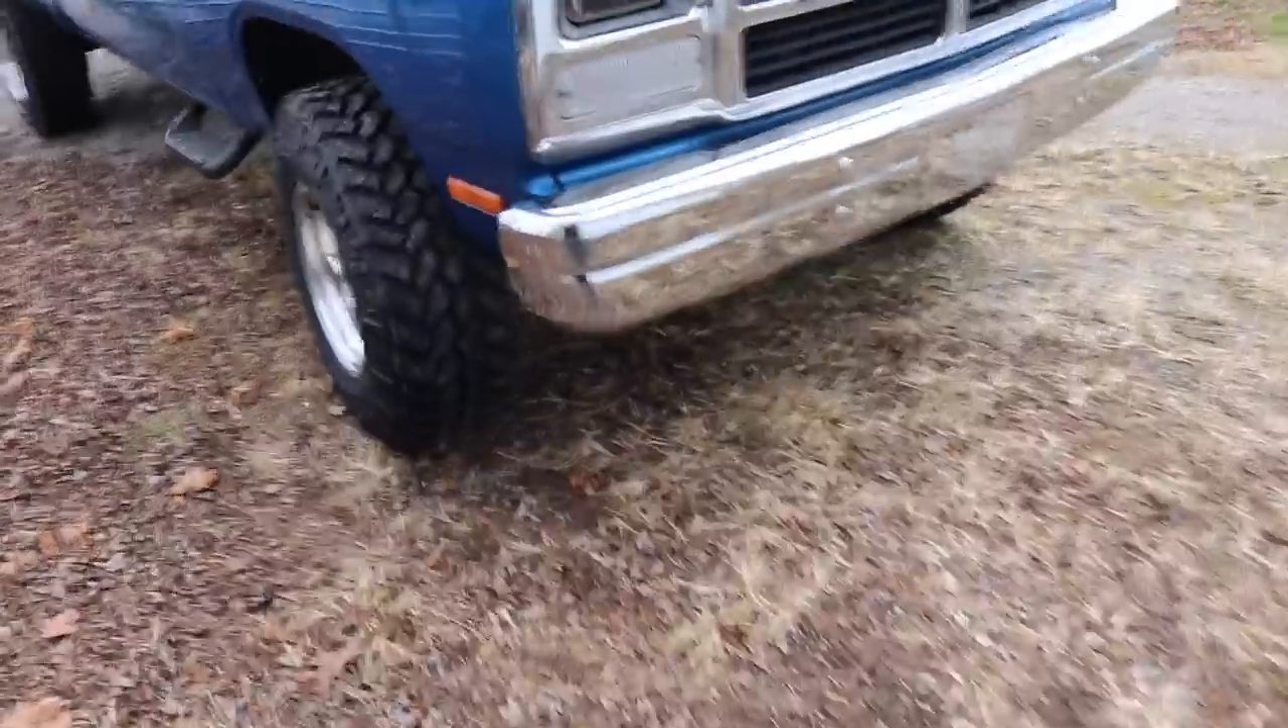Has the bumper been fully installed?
Yes.